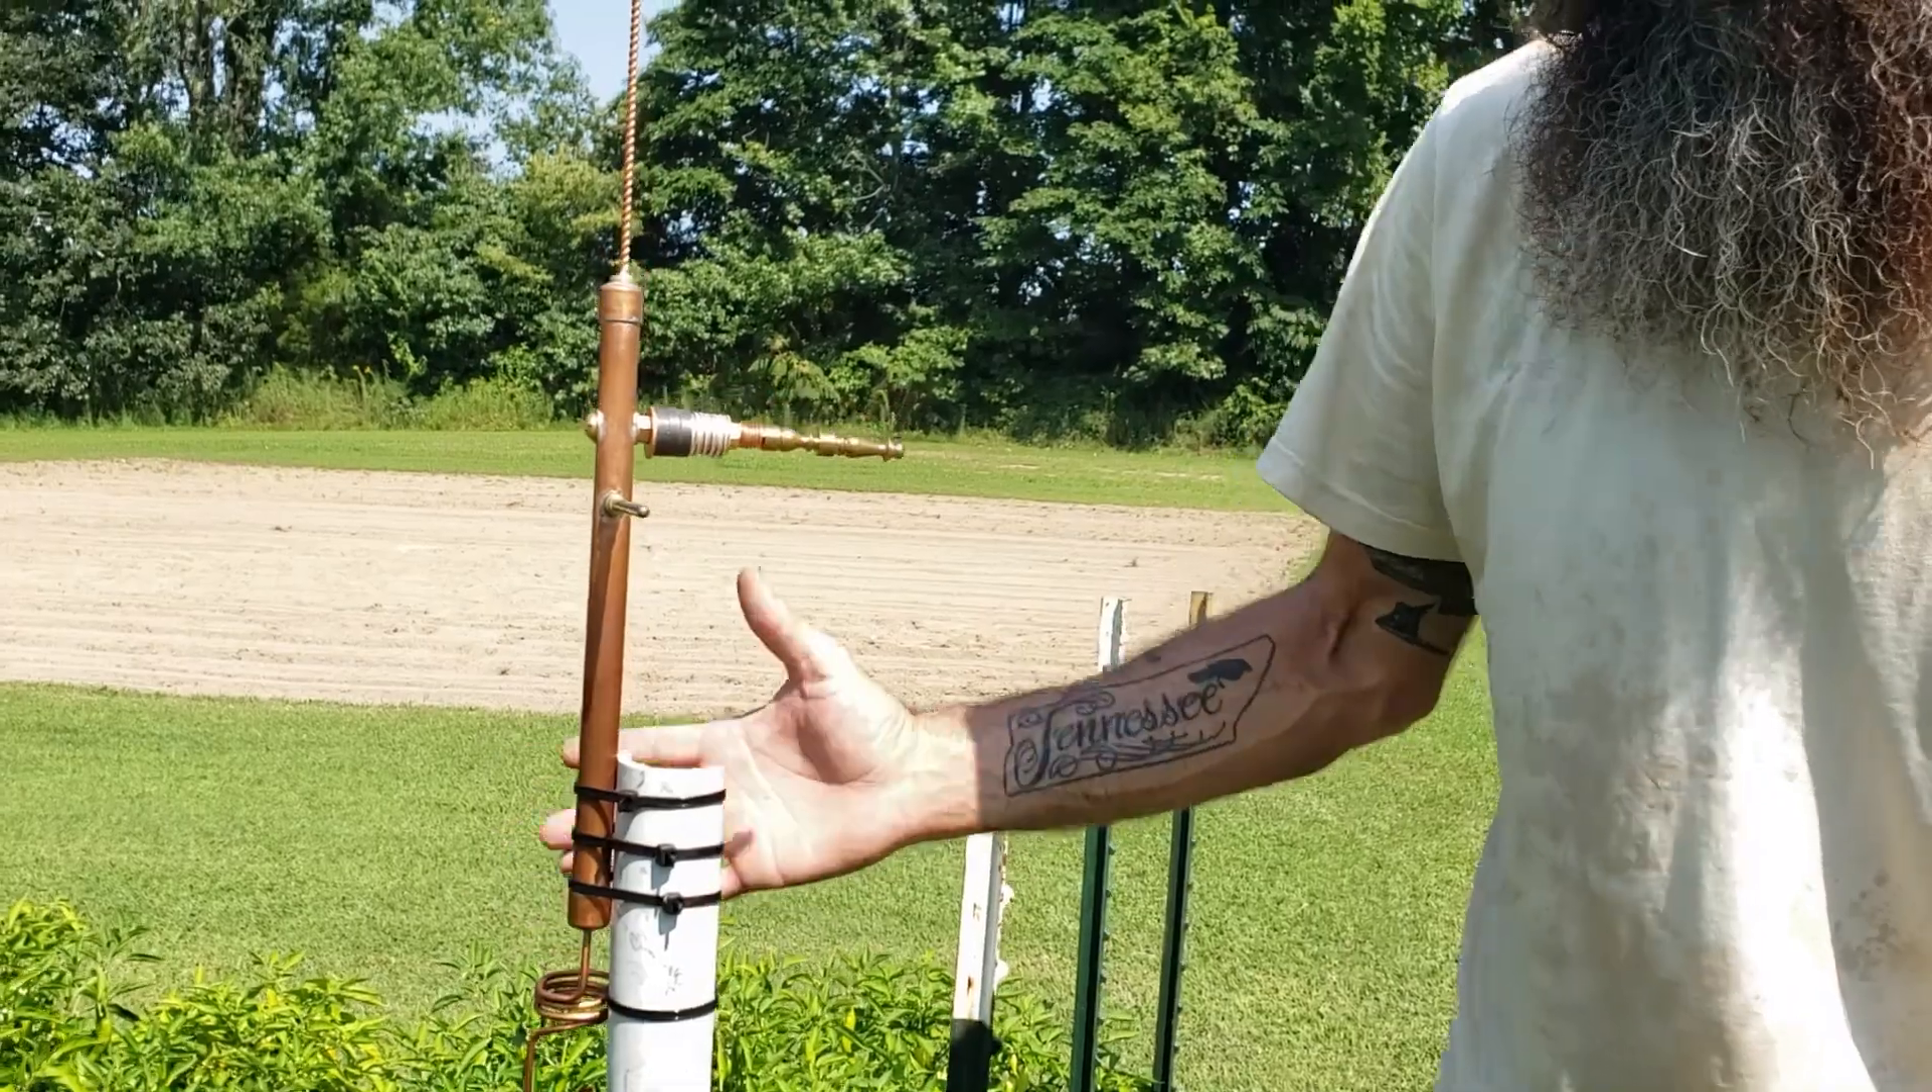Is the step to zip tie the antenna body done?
Yes.